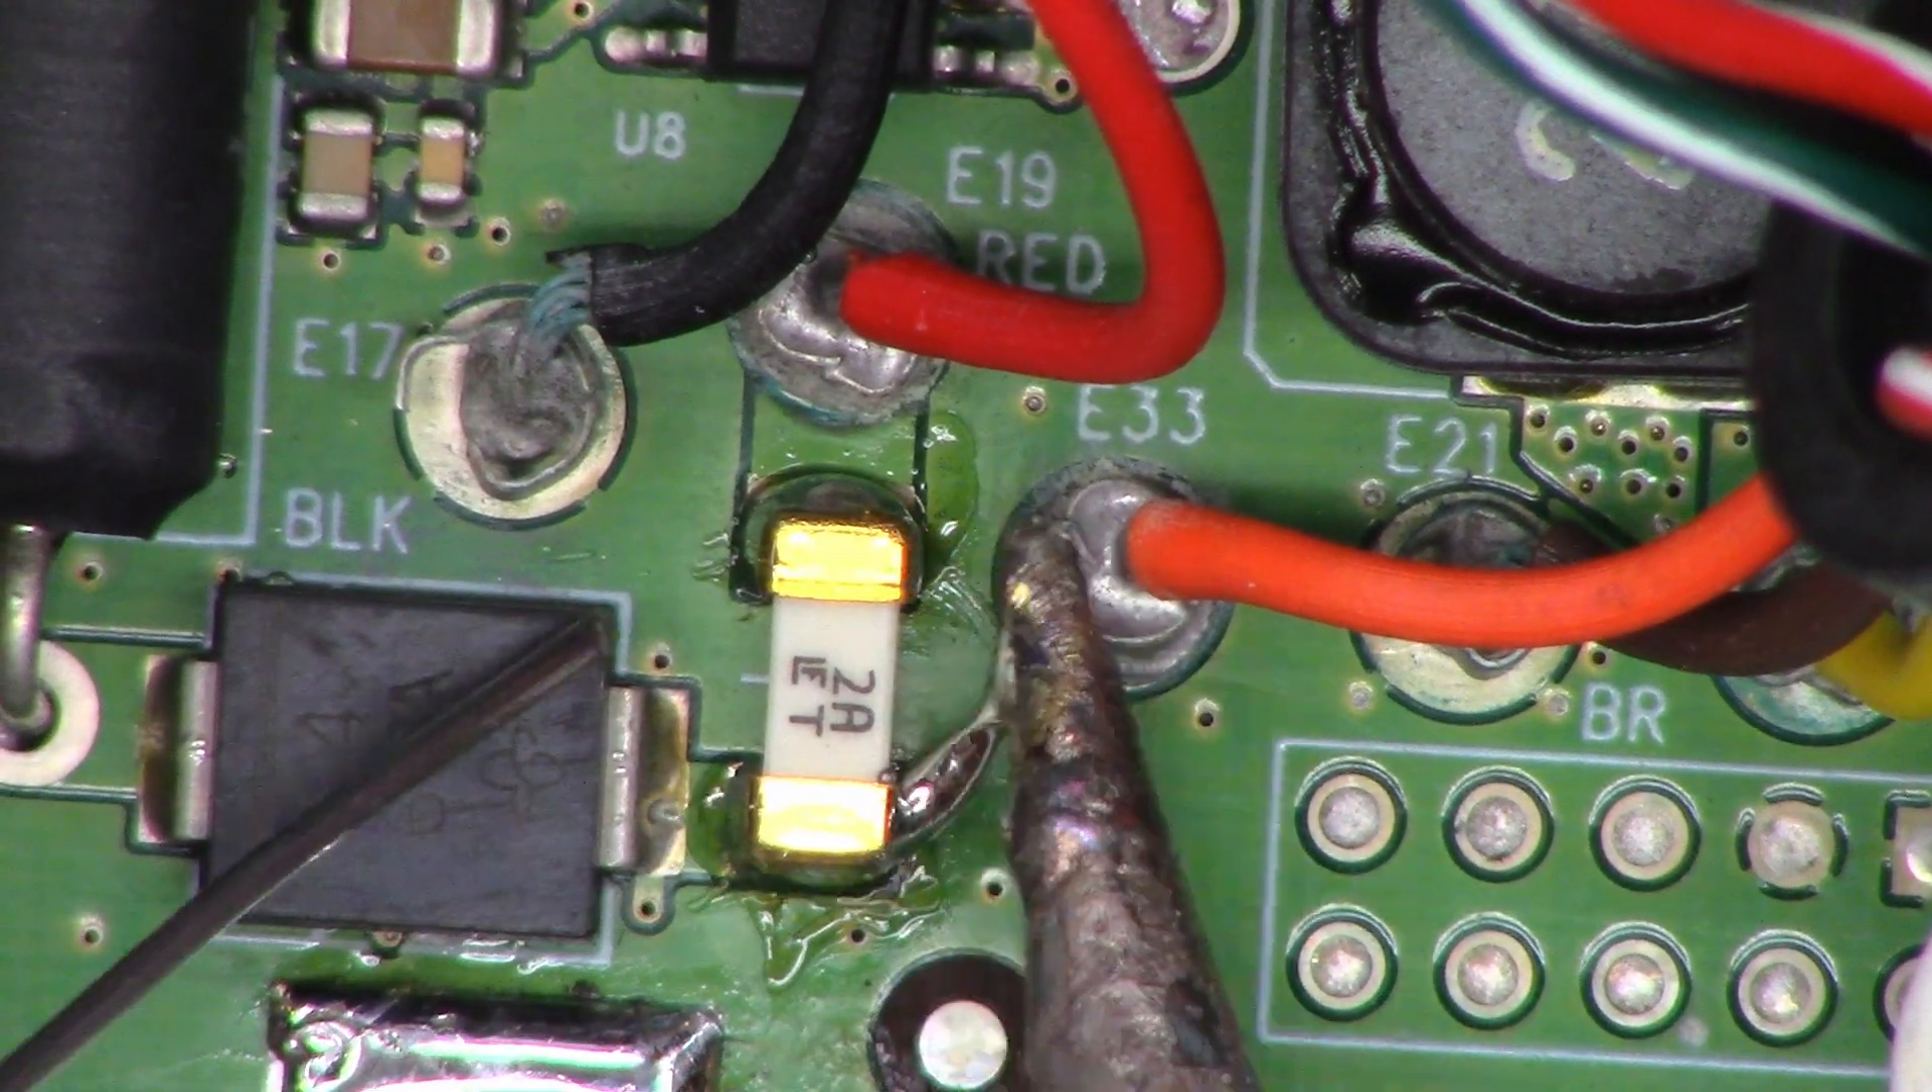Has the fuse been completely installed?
No.